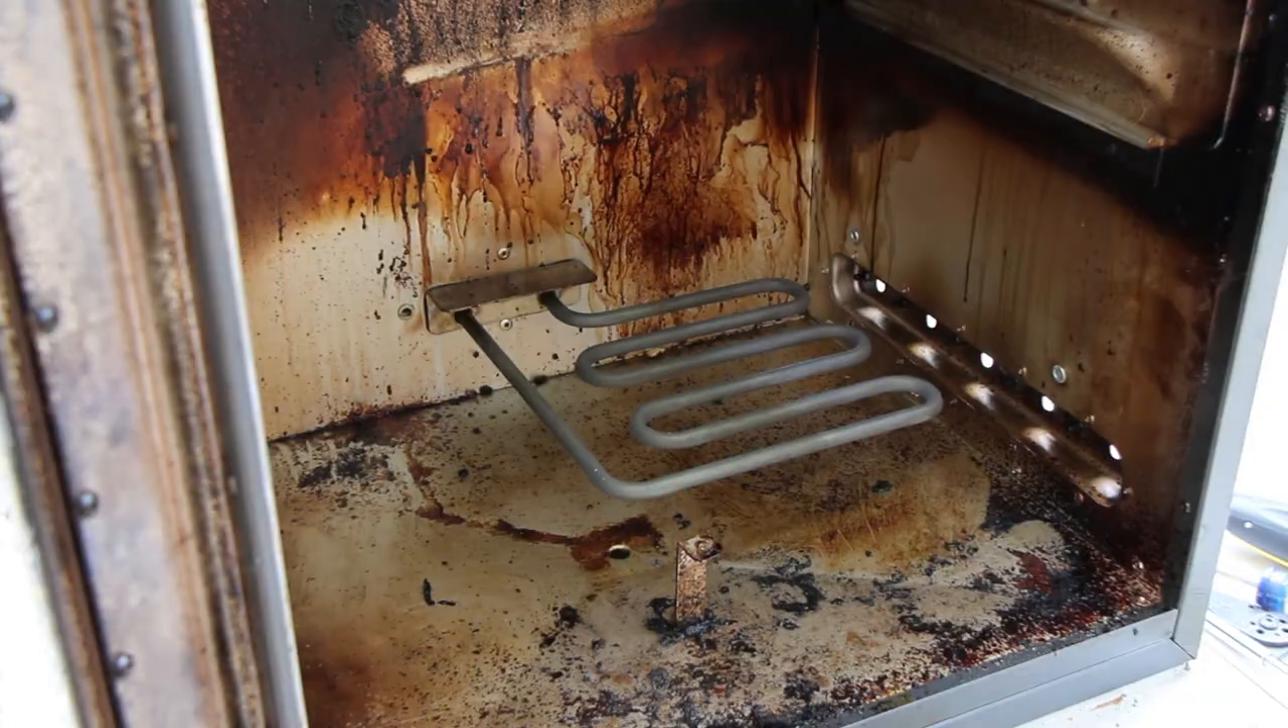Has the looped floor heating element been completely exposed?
Yes.